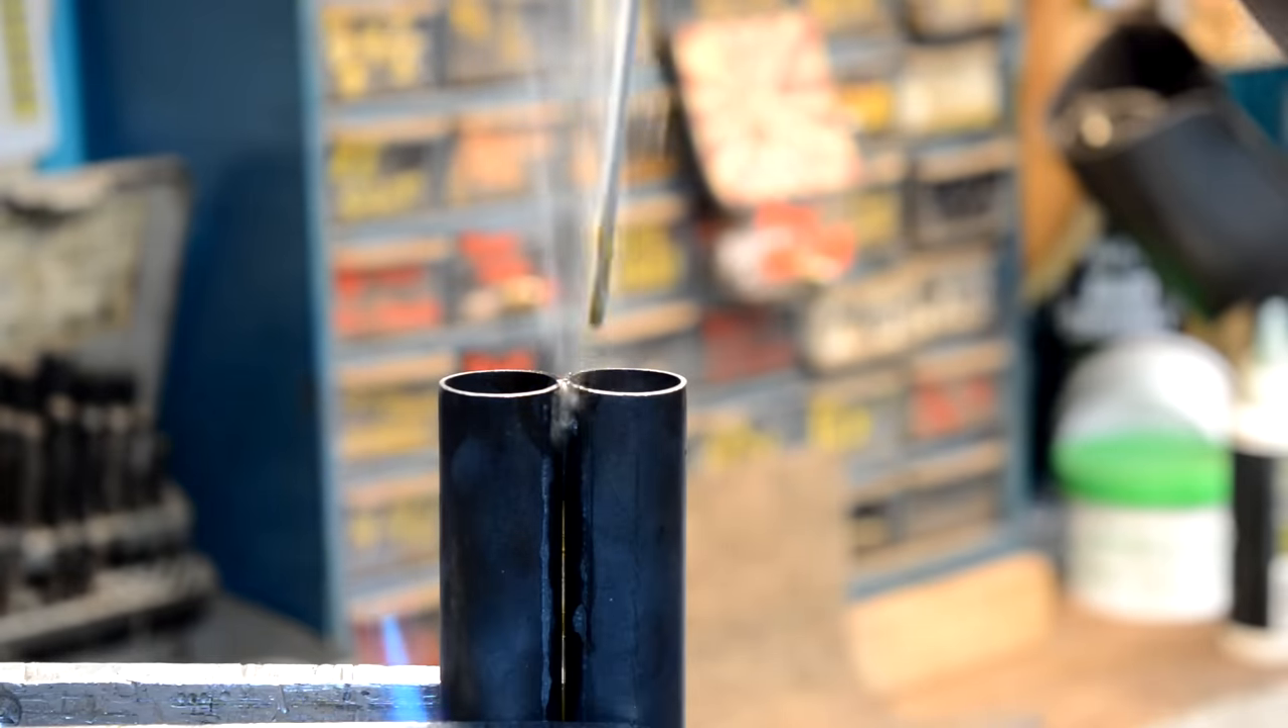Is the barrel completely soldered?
No.